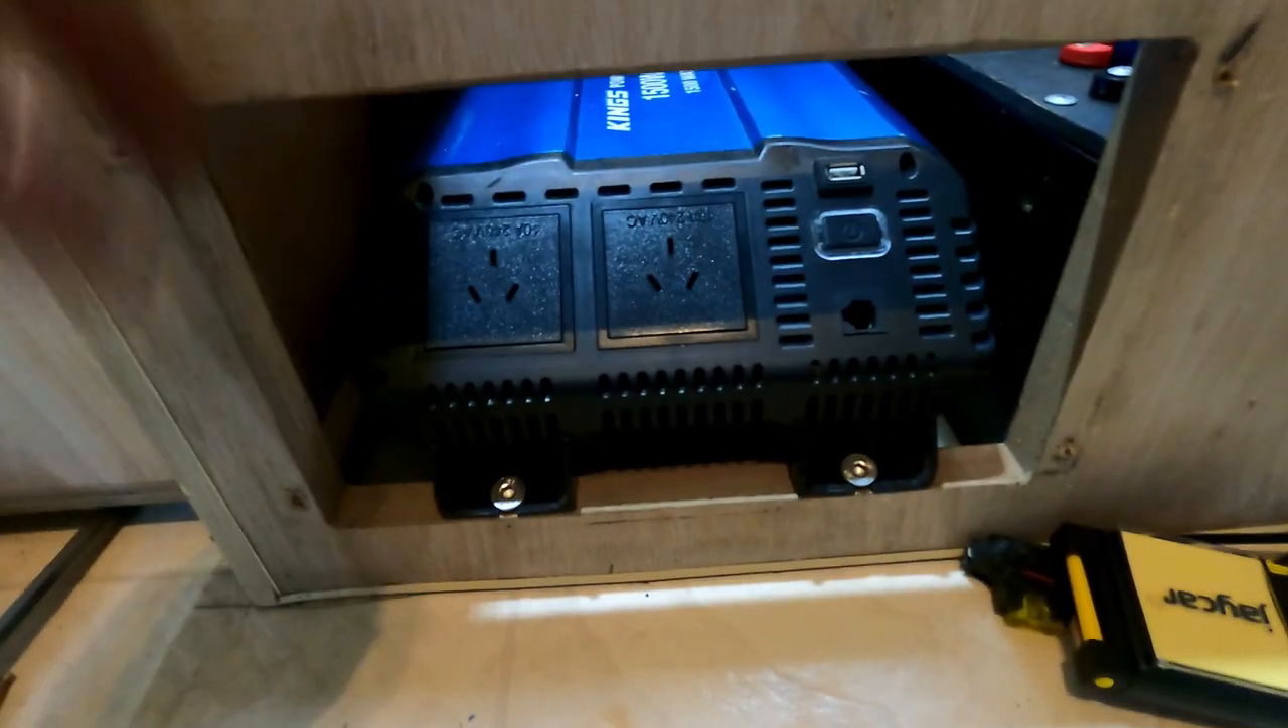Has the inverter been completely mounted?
Yes.